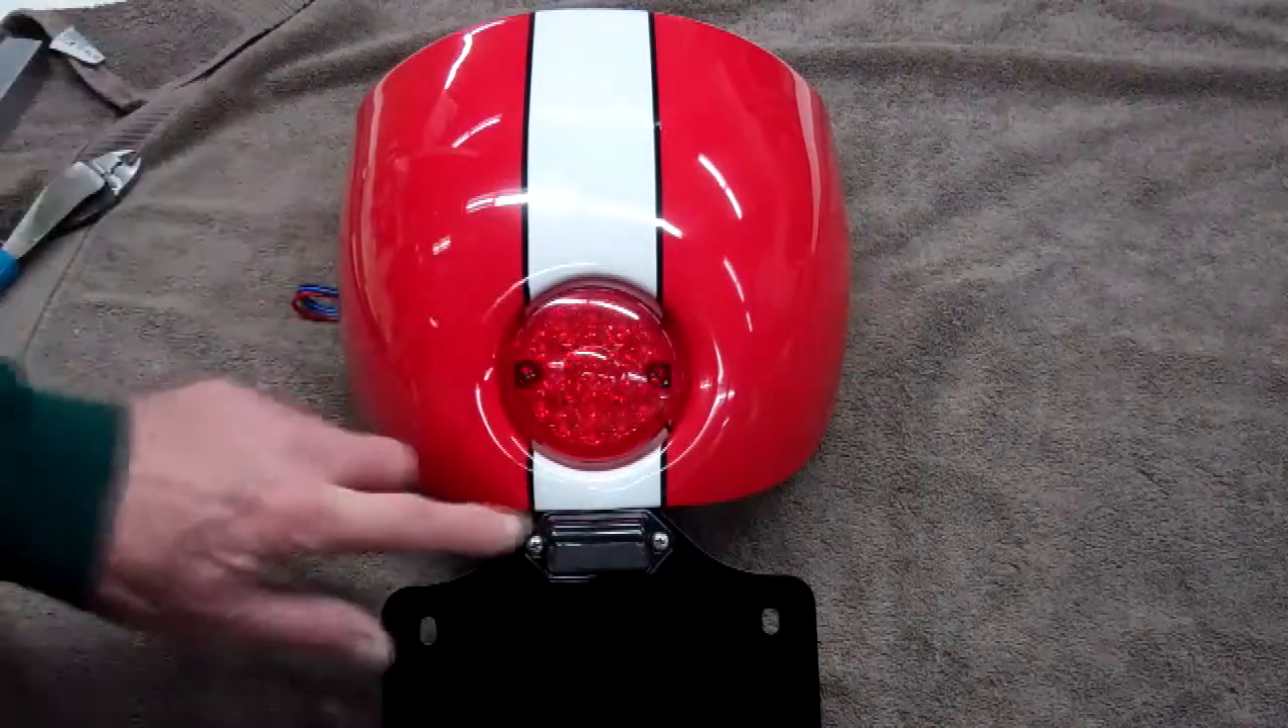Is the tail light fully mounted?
Yes.